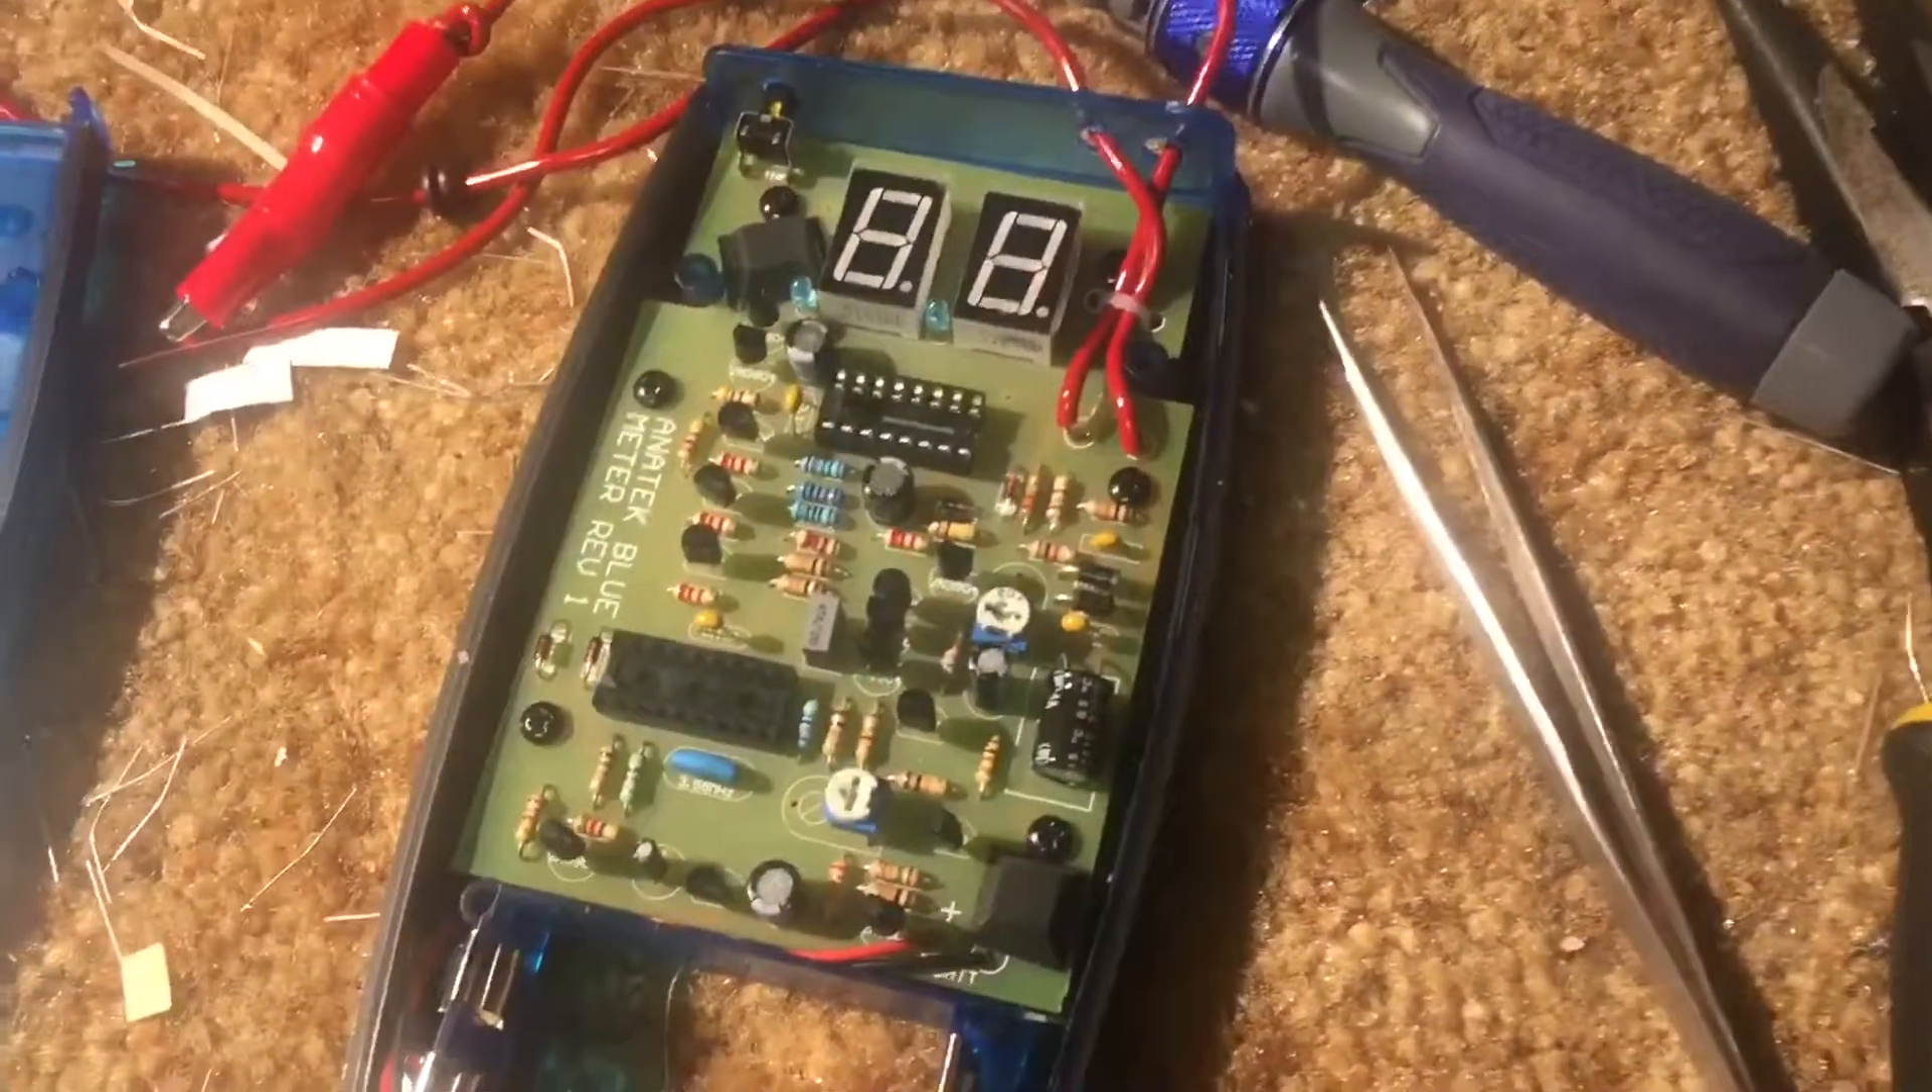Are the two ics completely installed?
No.